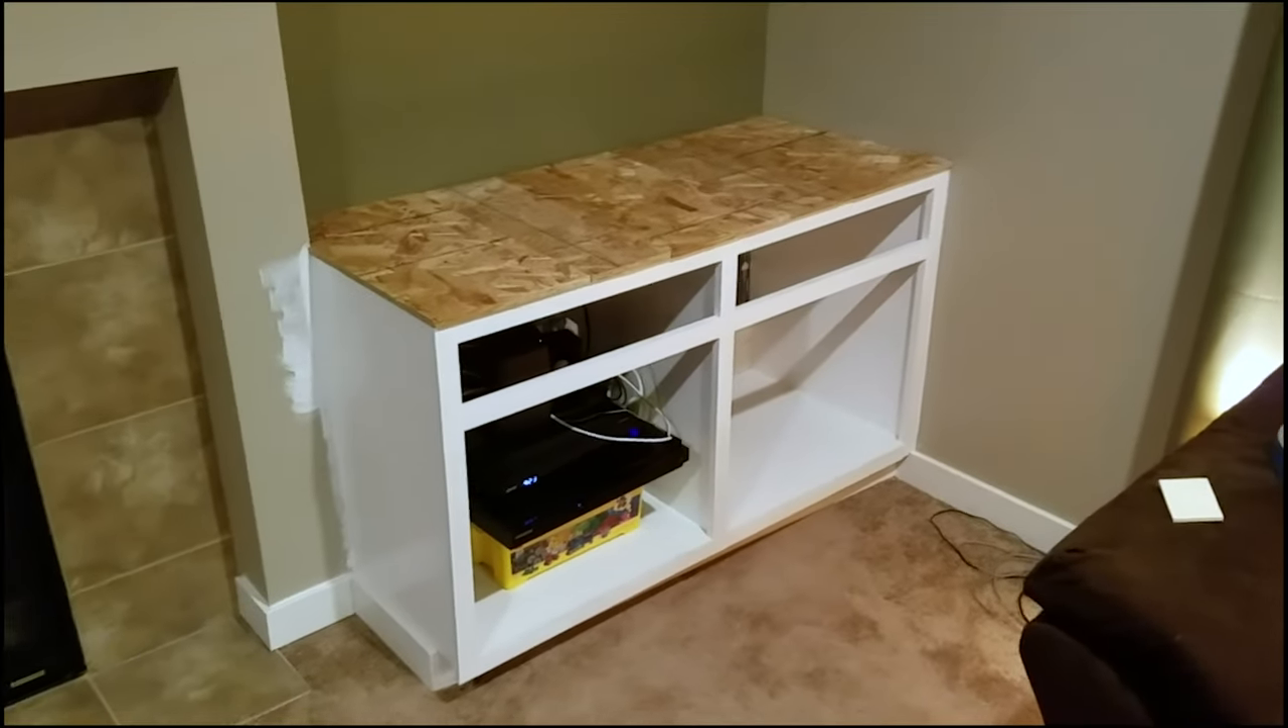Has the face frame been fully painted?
Yes.